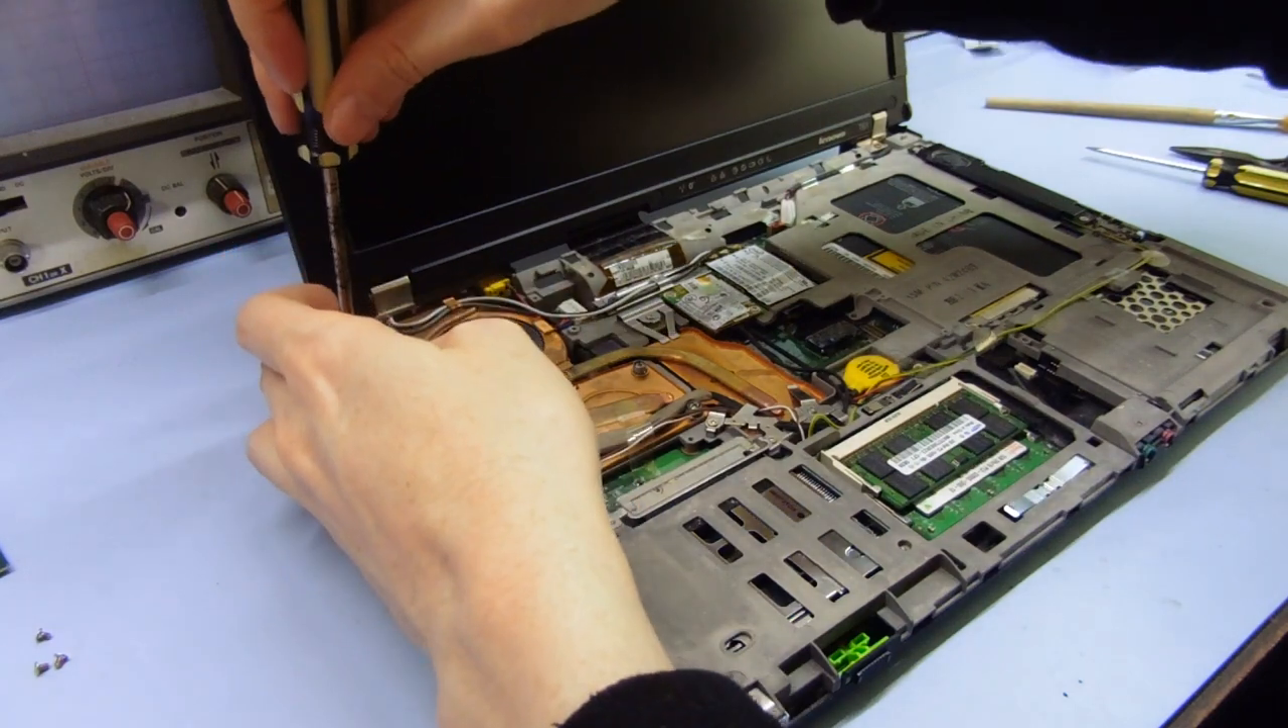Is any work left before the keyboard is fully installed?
Yes.